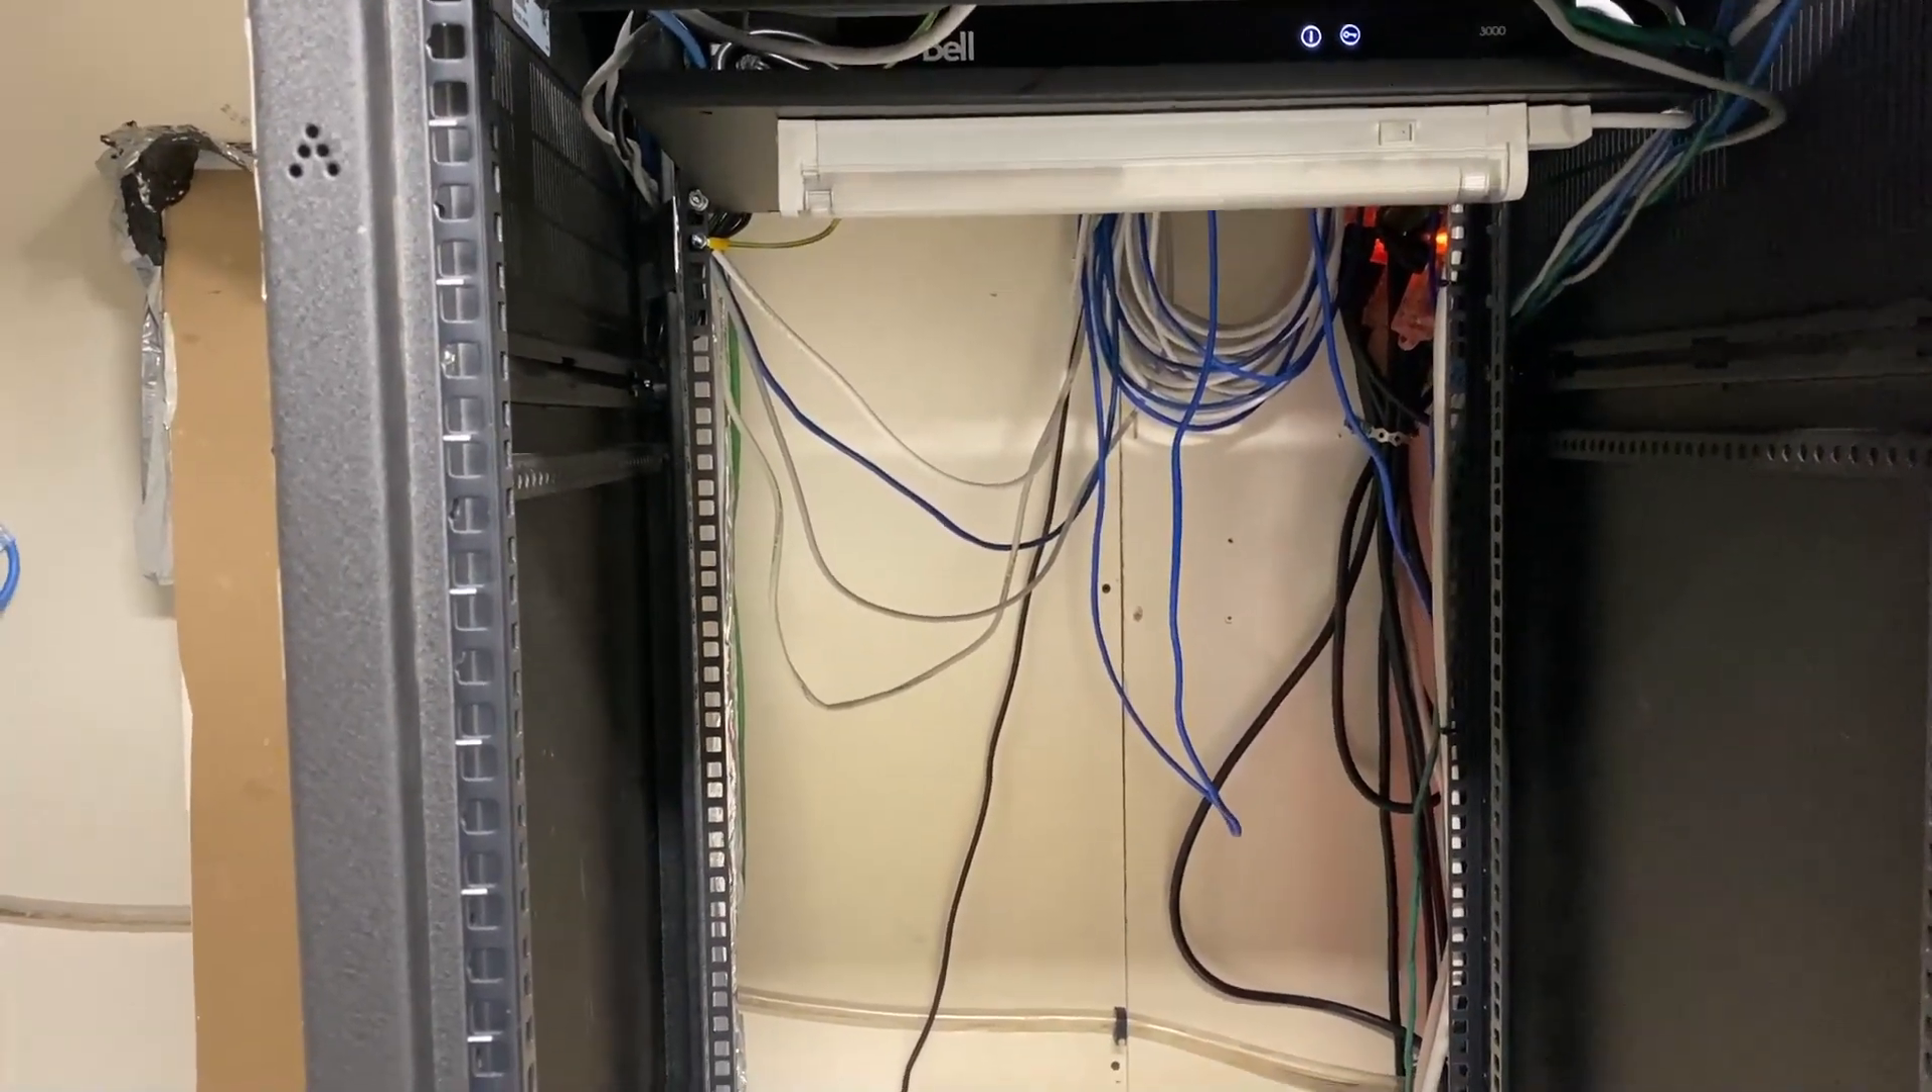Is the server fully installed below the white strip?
No.